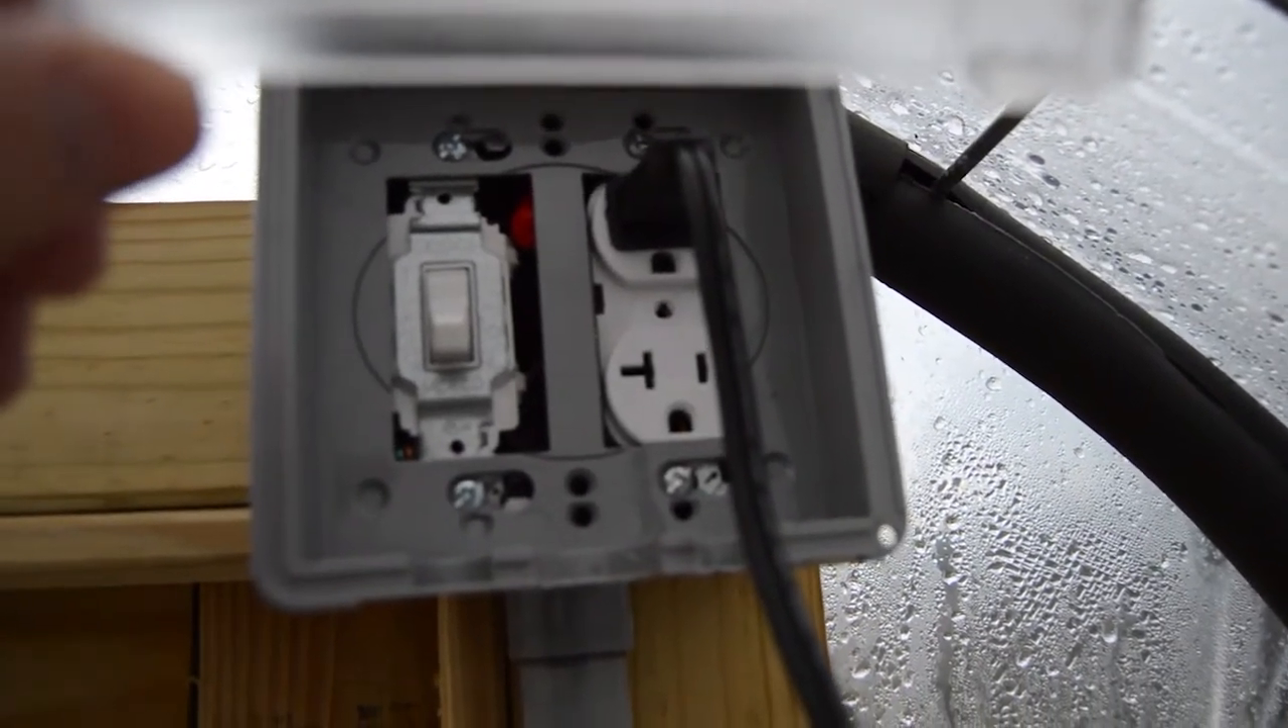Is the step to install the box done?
Yes.